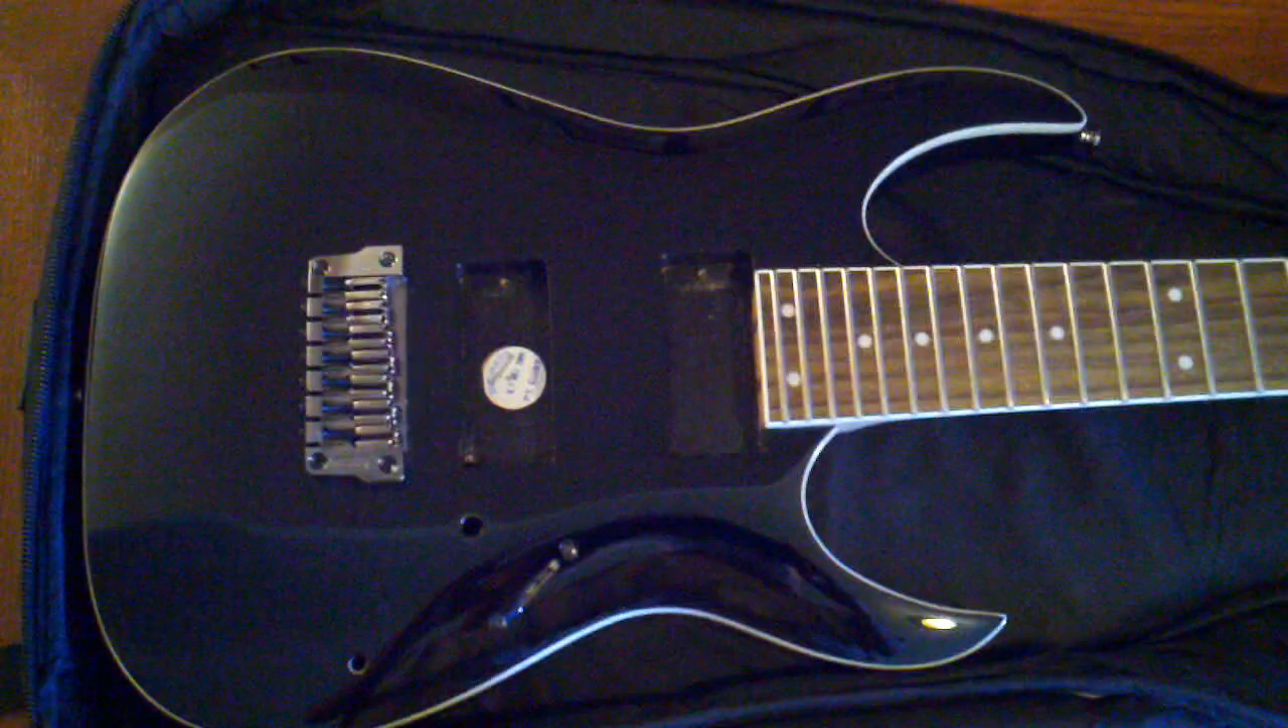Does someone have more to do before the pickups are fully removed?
No.